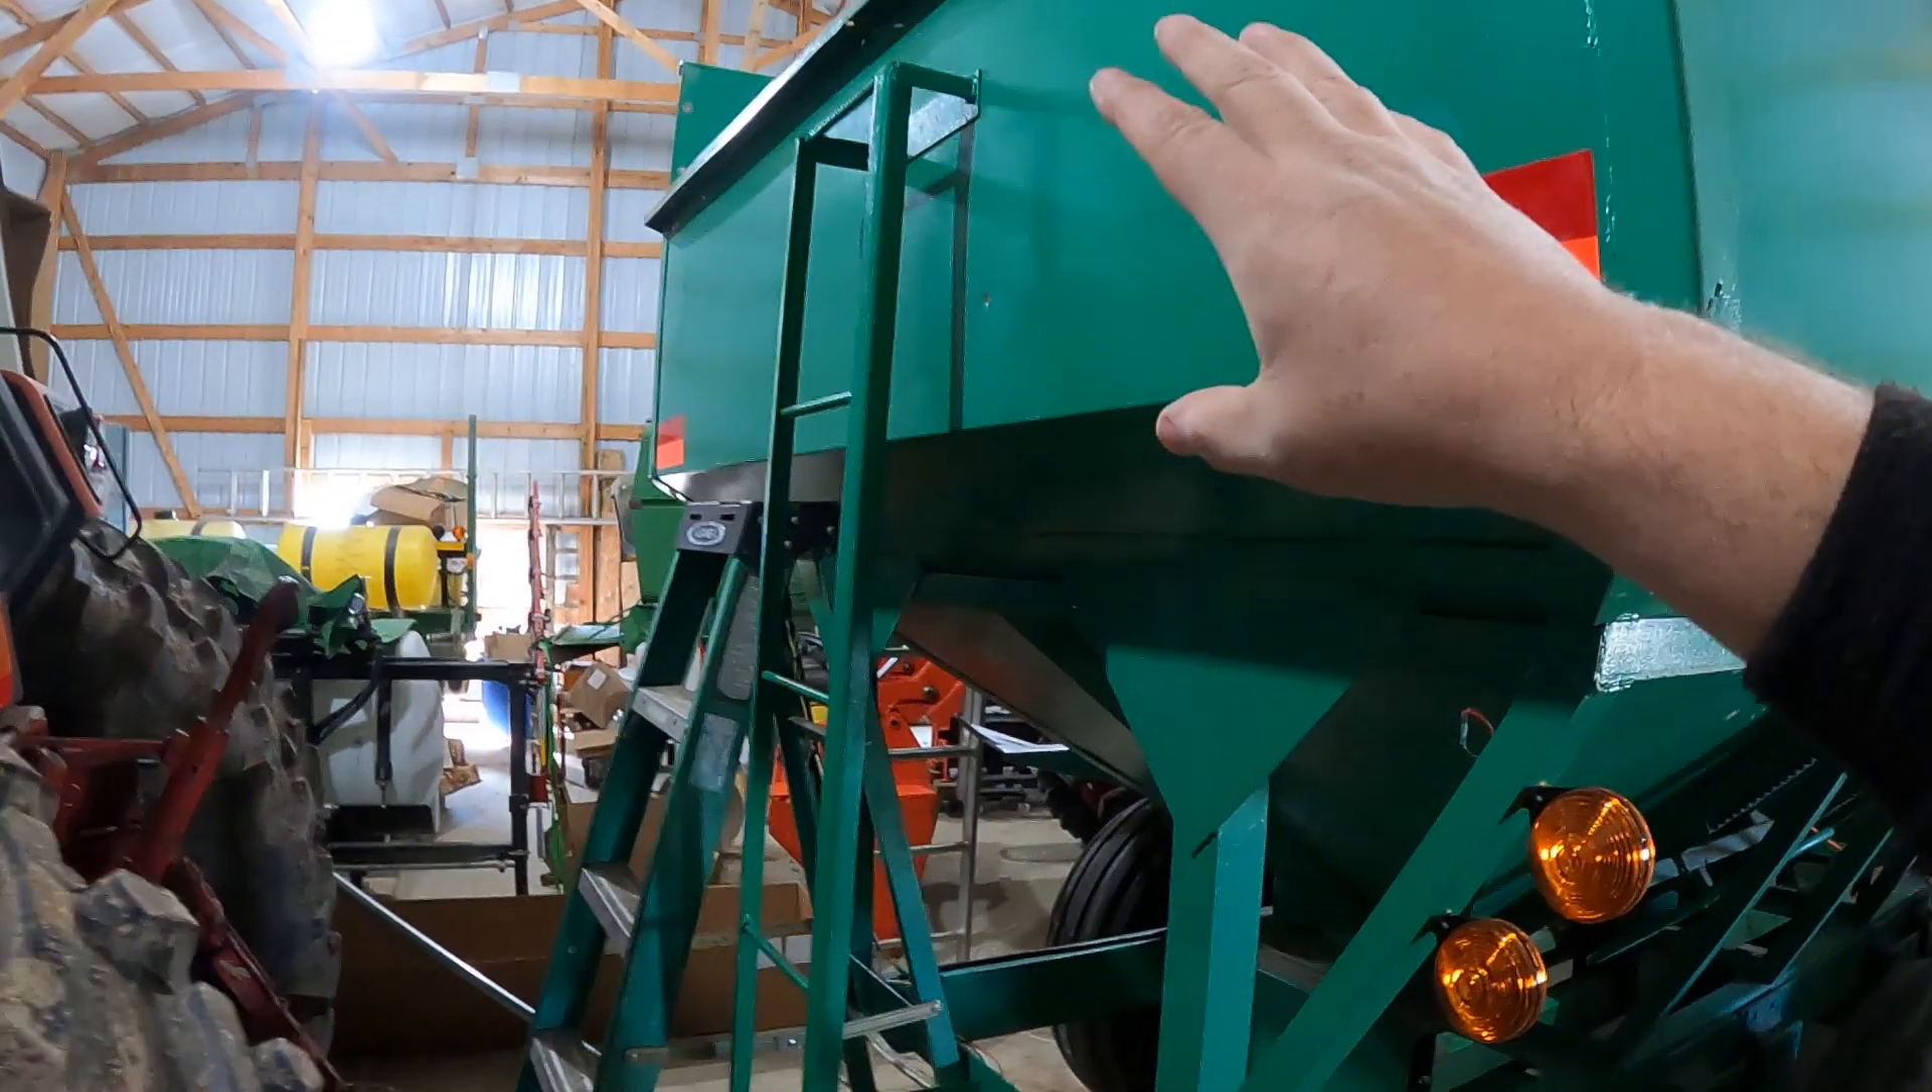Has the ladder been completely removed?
No.